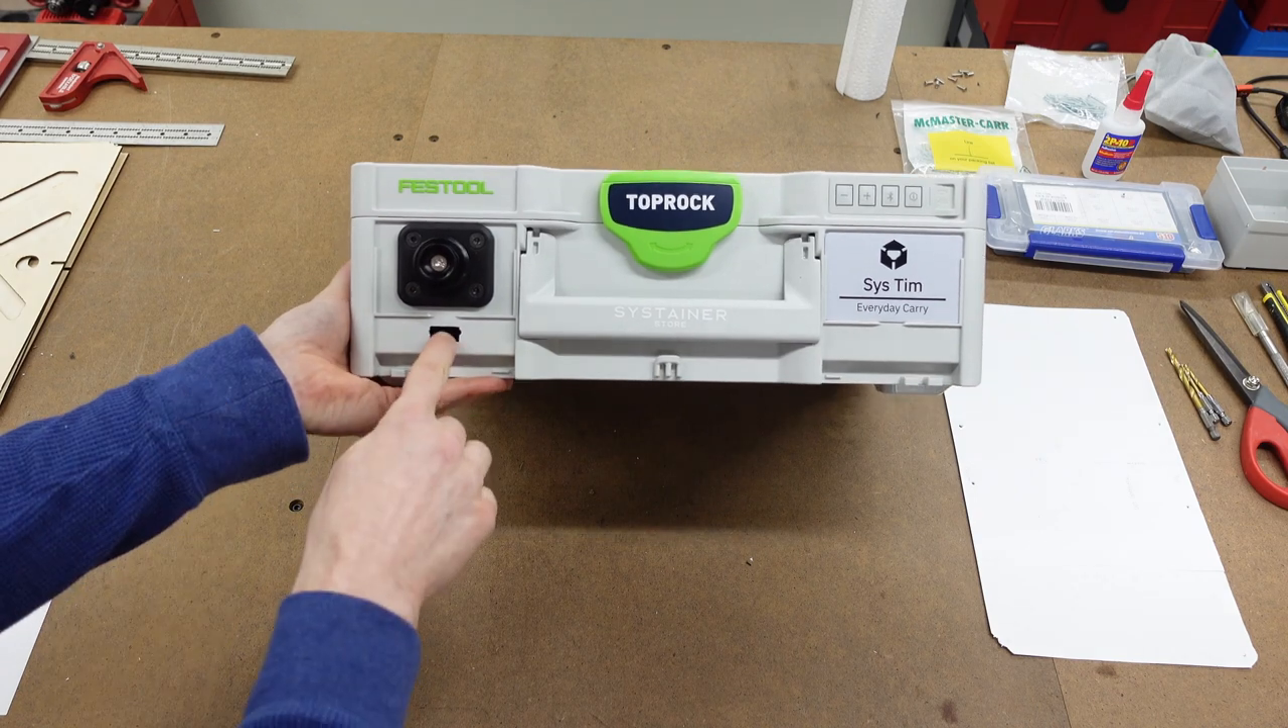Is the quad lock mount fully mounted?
Yes.